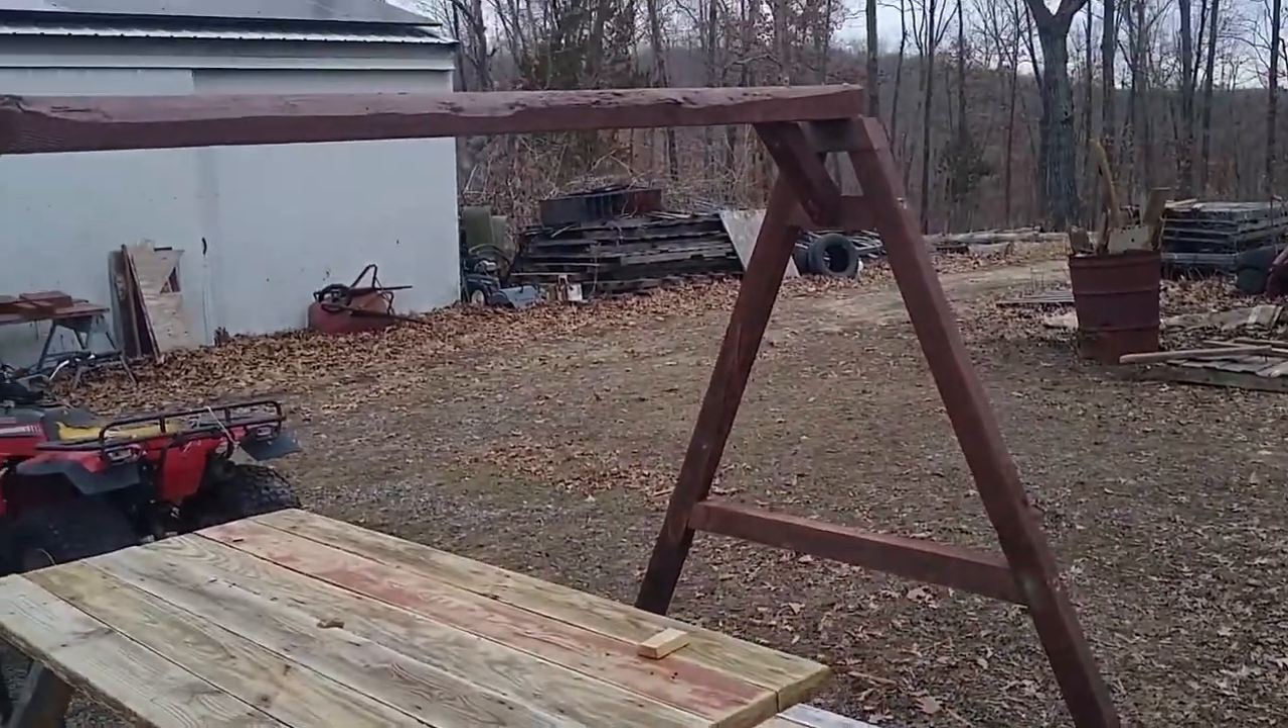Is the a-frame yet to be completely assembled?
No.